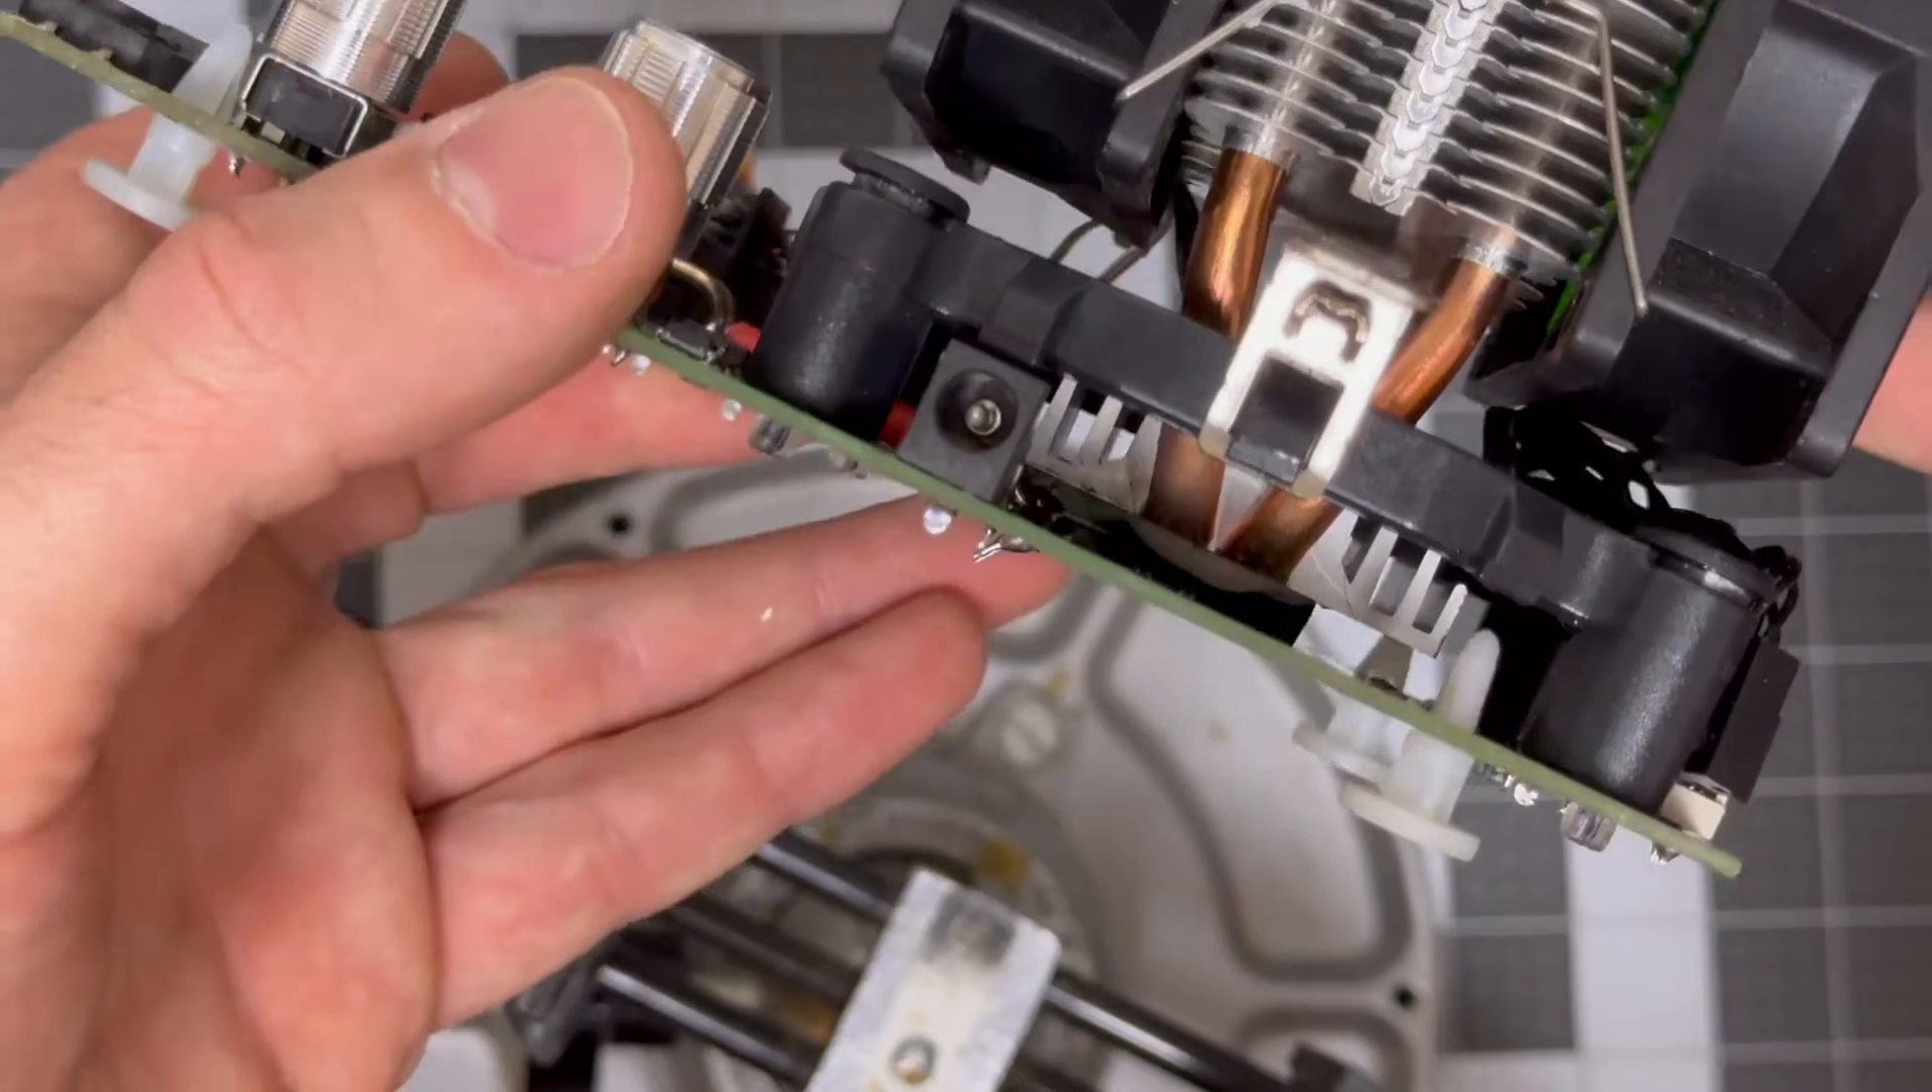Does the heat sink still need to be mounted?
No.